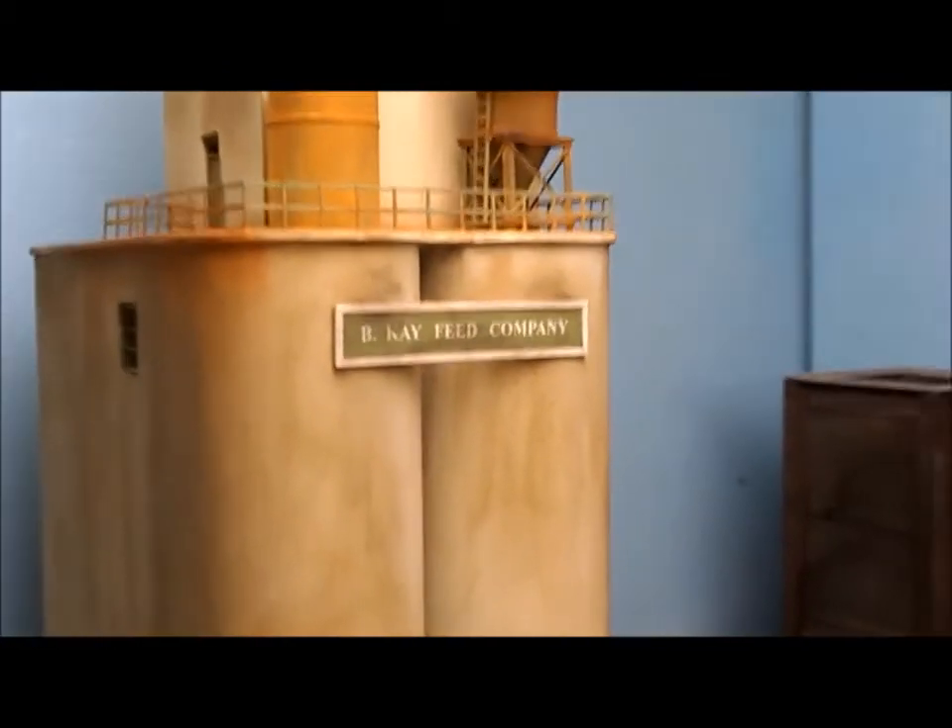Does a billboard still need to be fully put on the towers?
No.